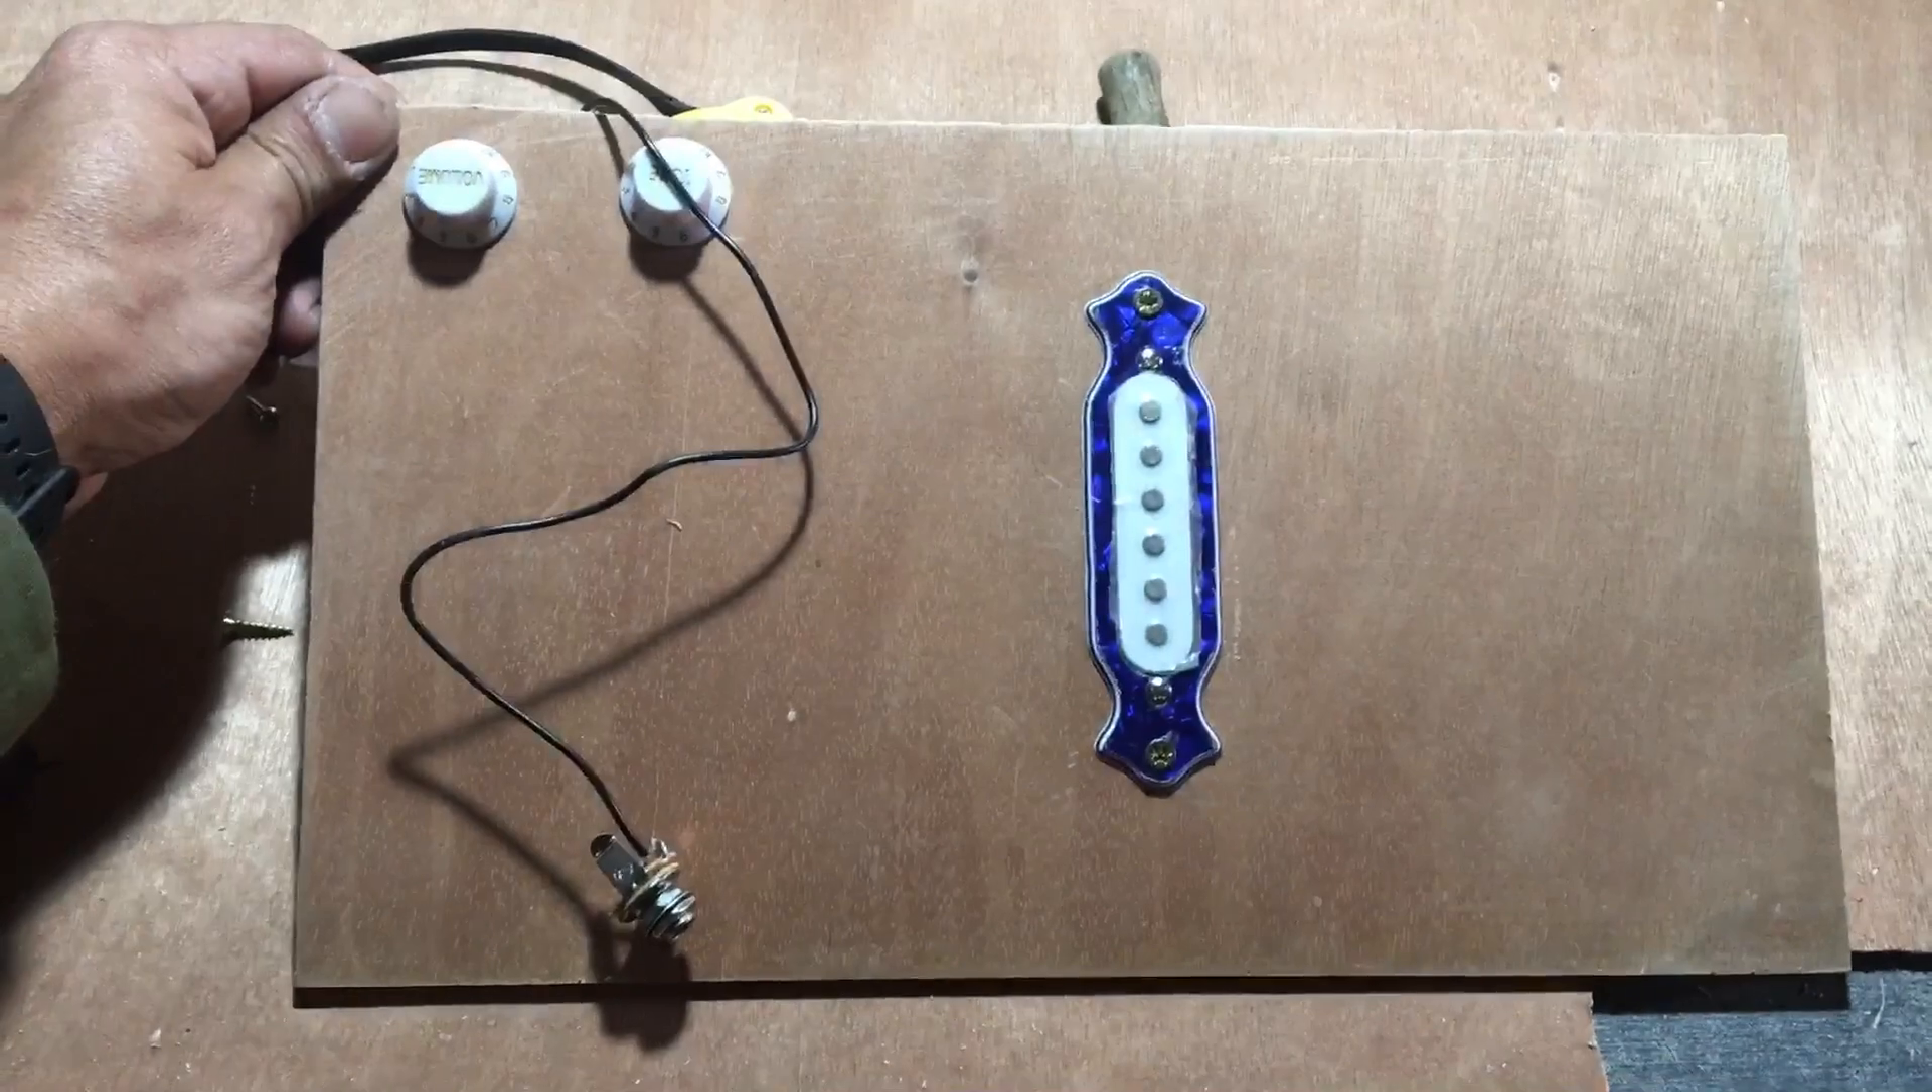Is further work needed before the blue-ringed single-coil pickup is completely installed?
No.